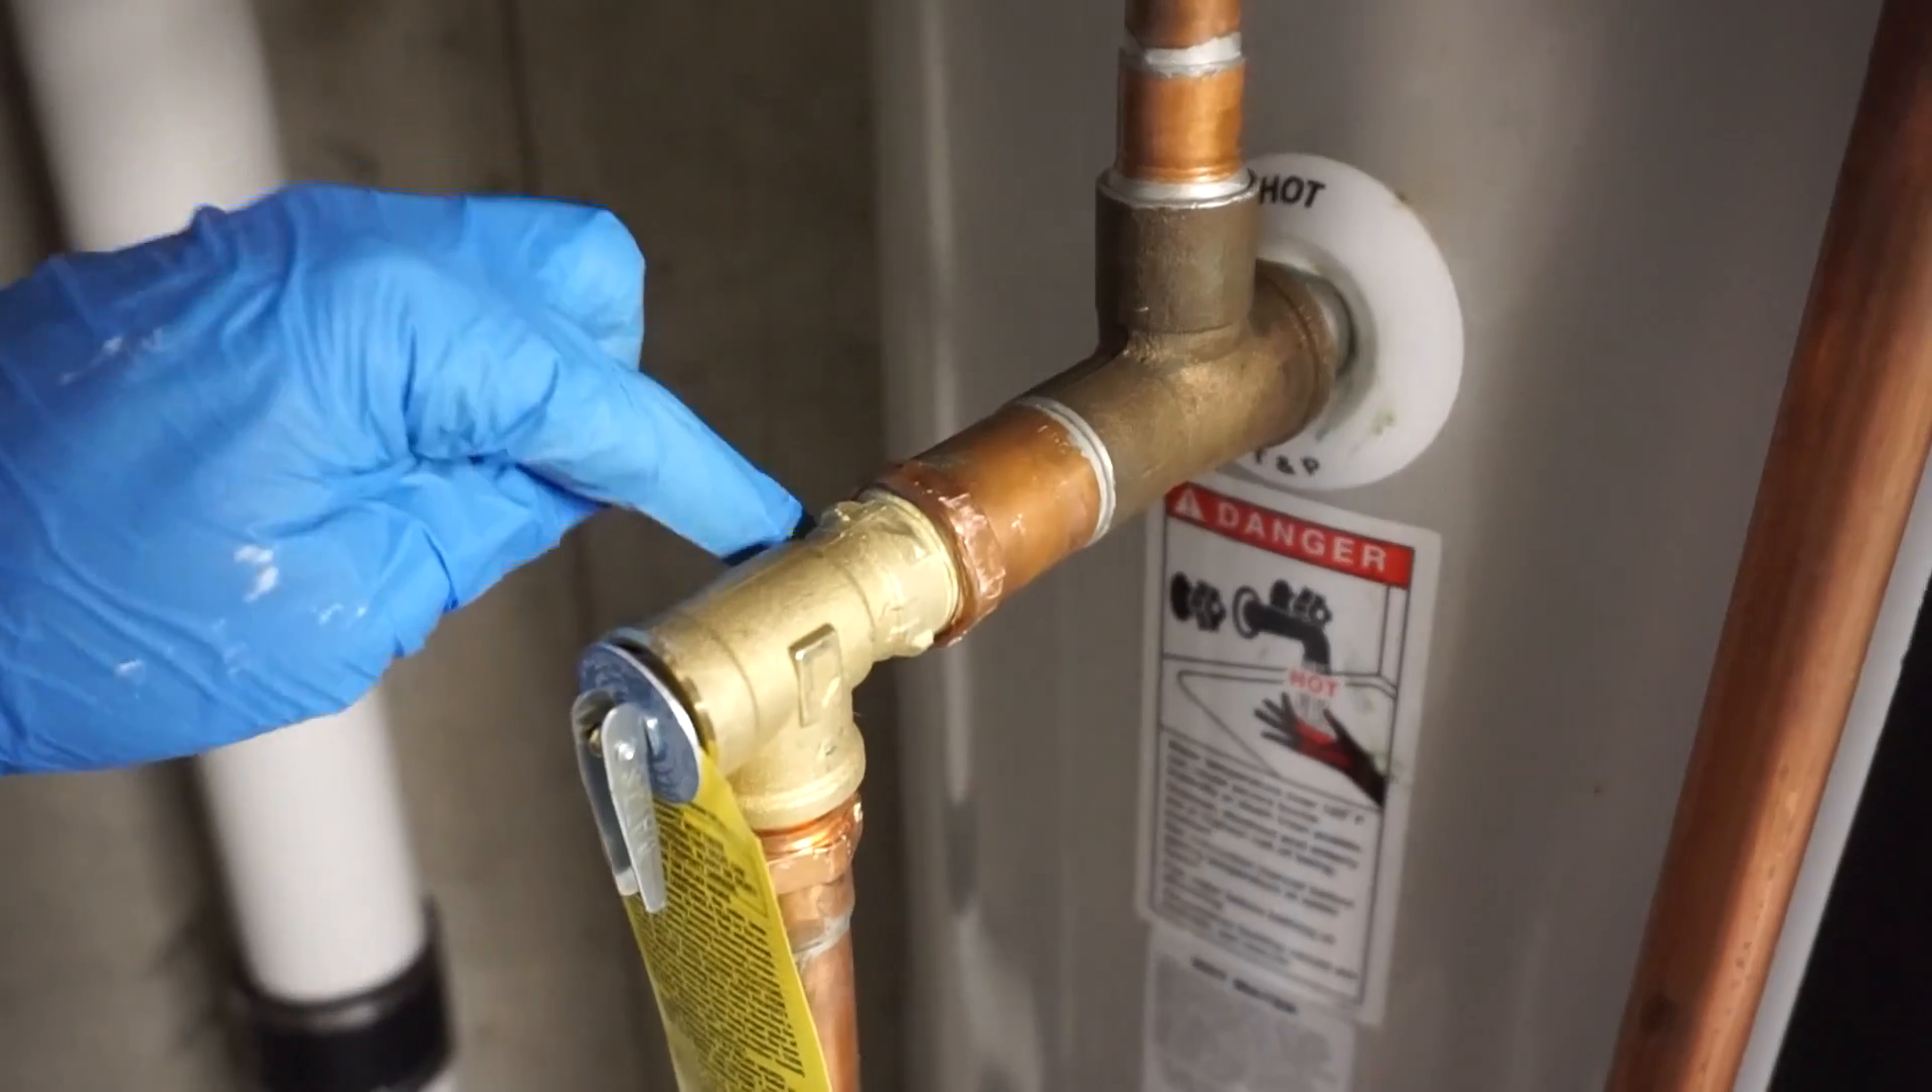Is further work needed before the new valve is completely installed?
No.